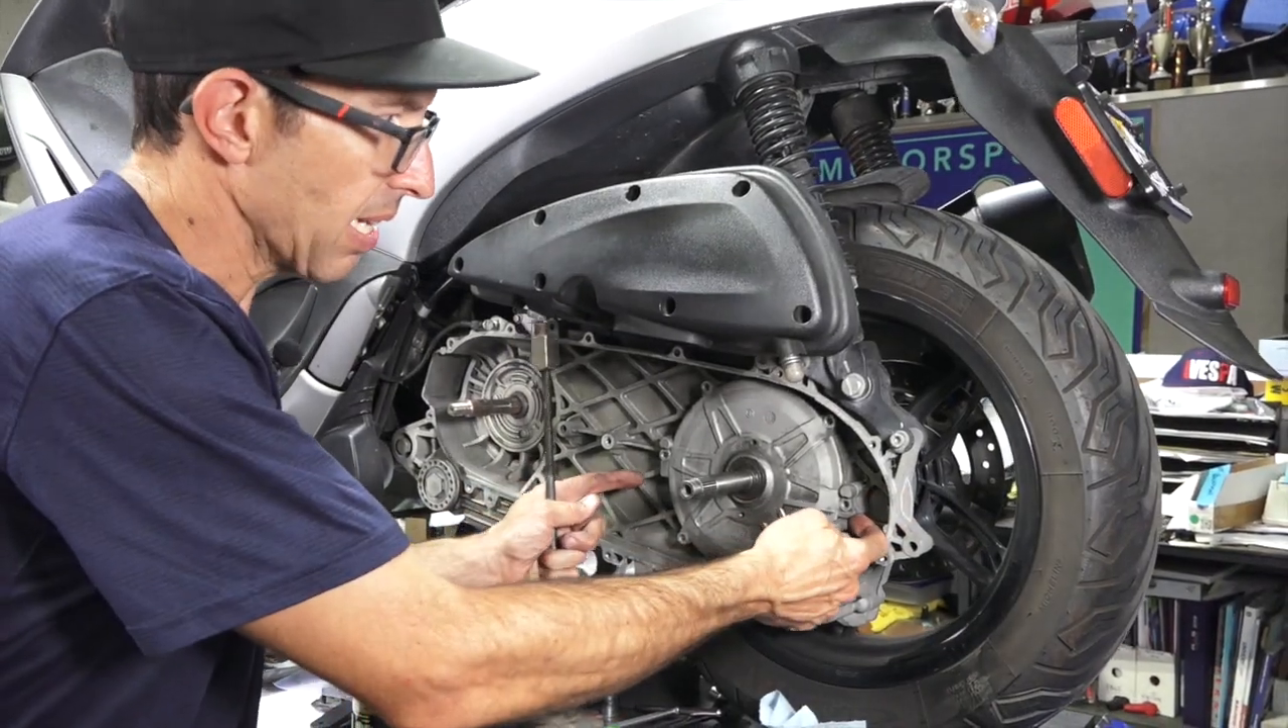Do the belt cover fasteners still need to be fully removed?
No.